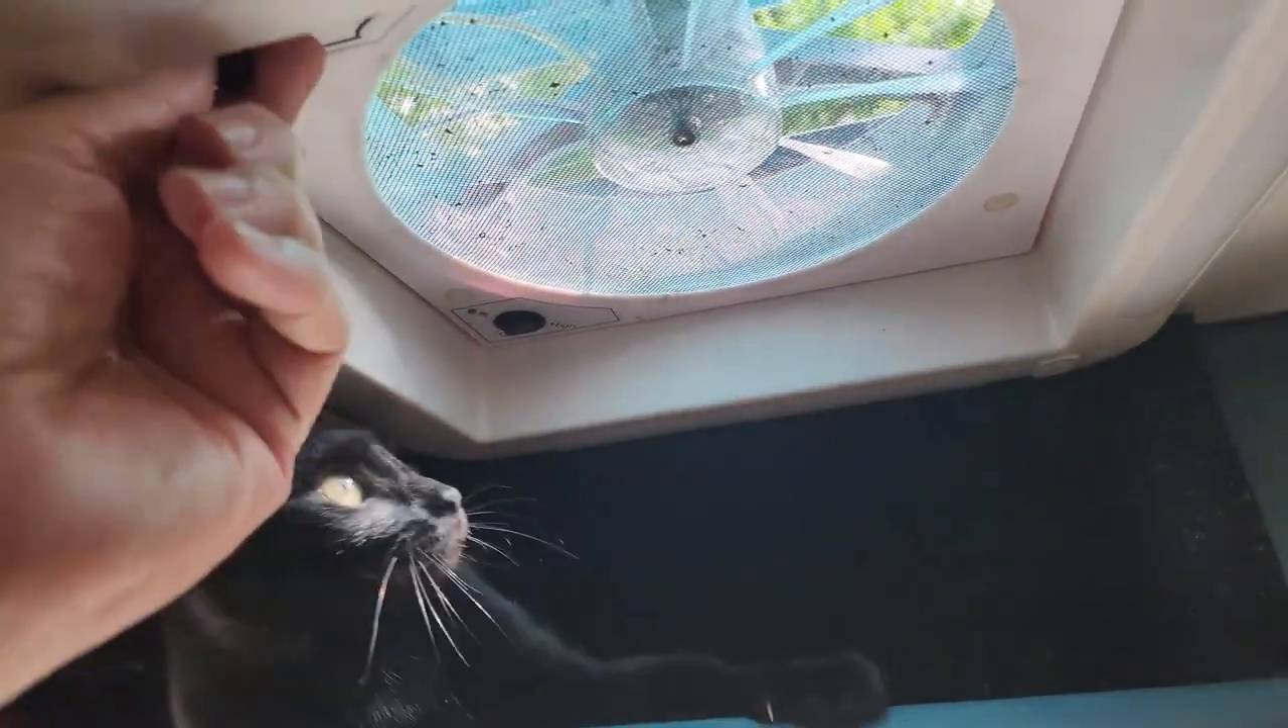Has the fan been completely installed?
Yes.